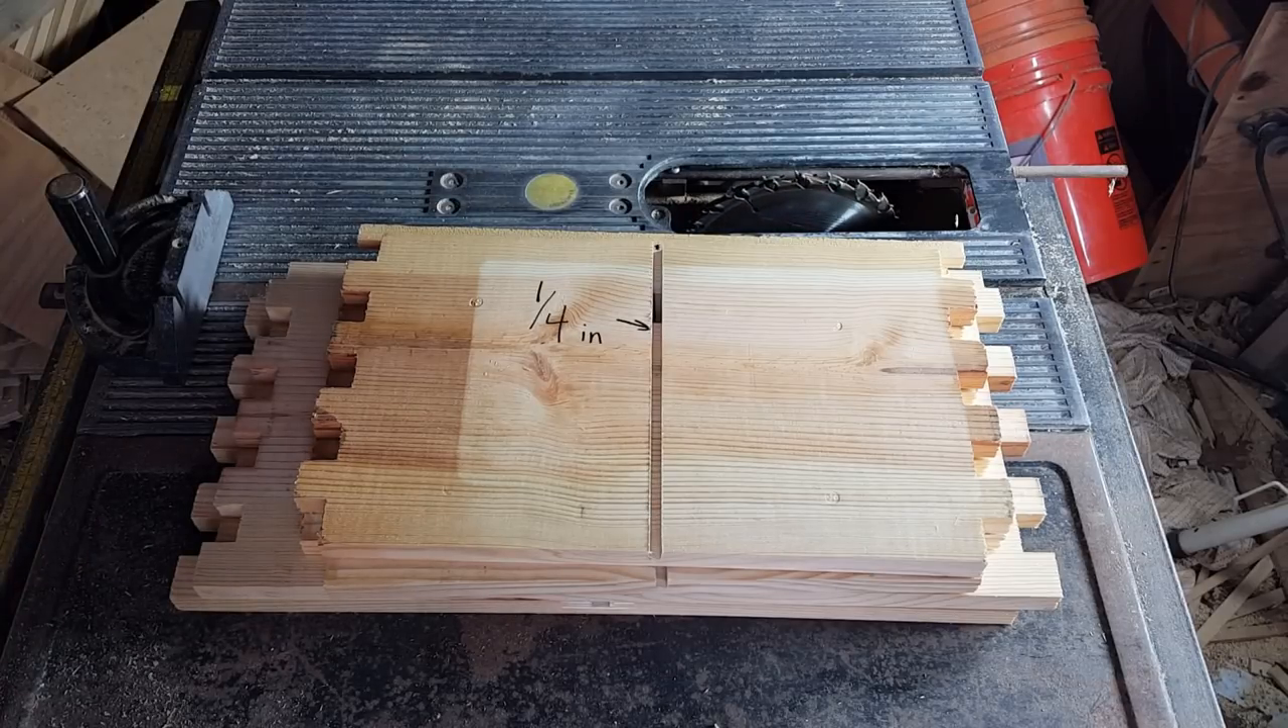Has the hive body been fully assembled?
No.